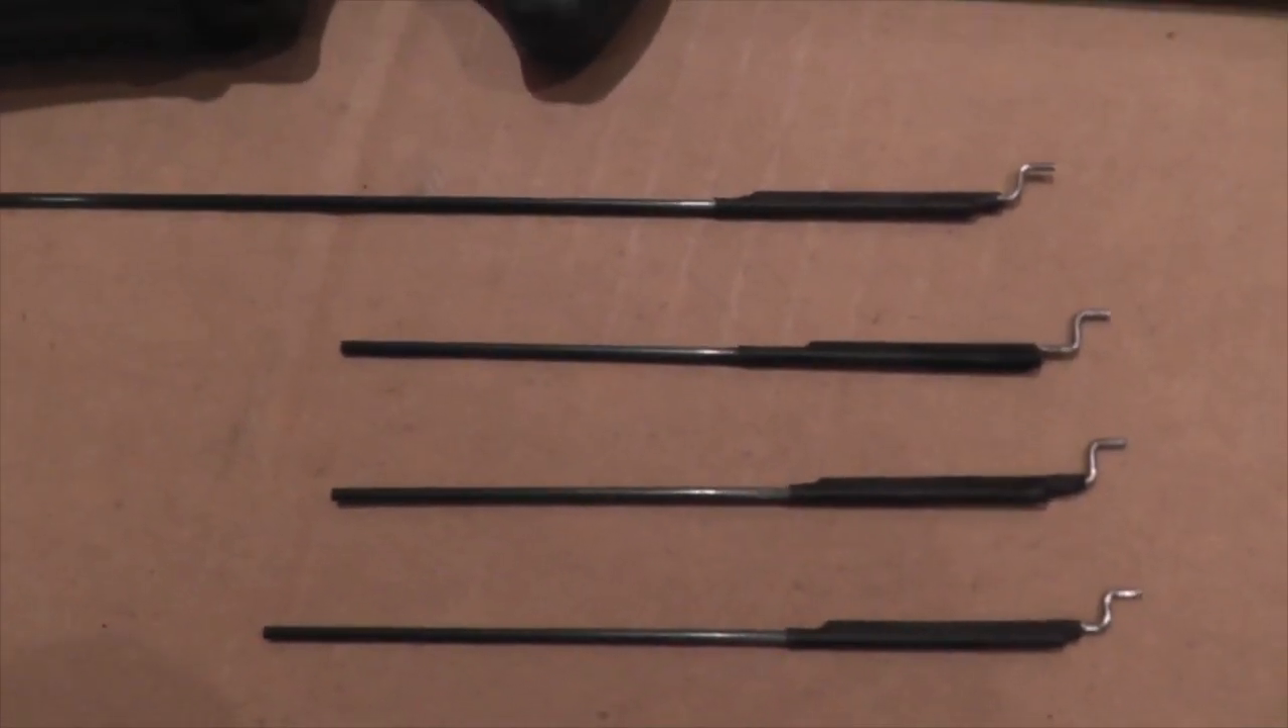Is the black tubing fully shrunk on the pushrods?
Yes.